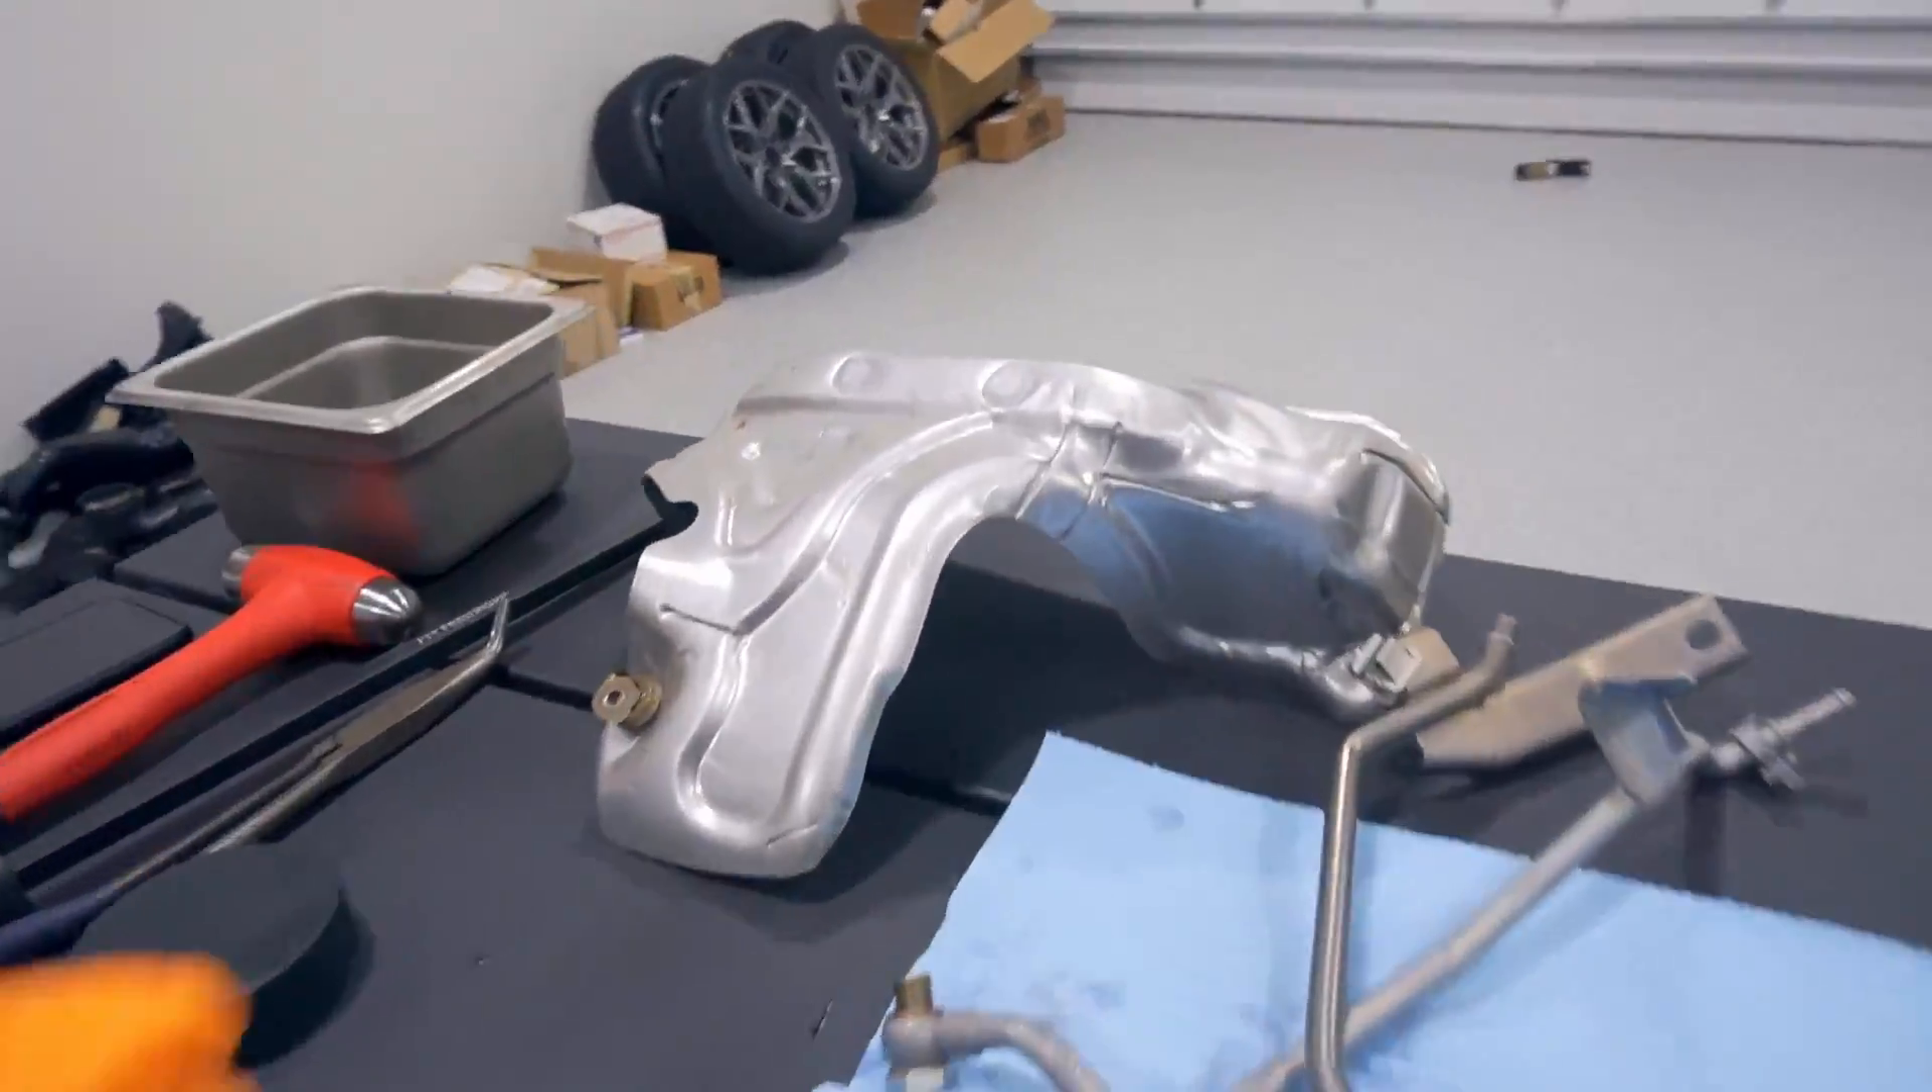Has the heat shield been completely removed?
Yes.